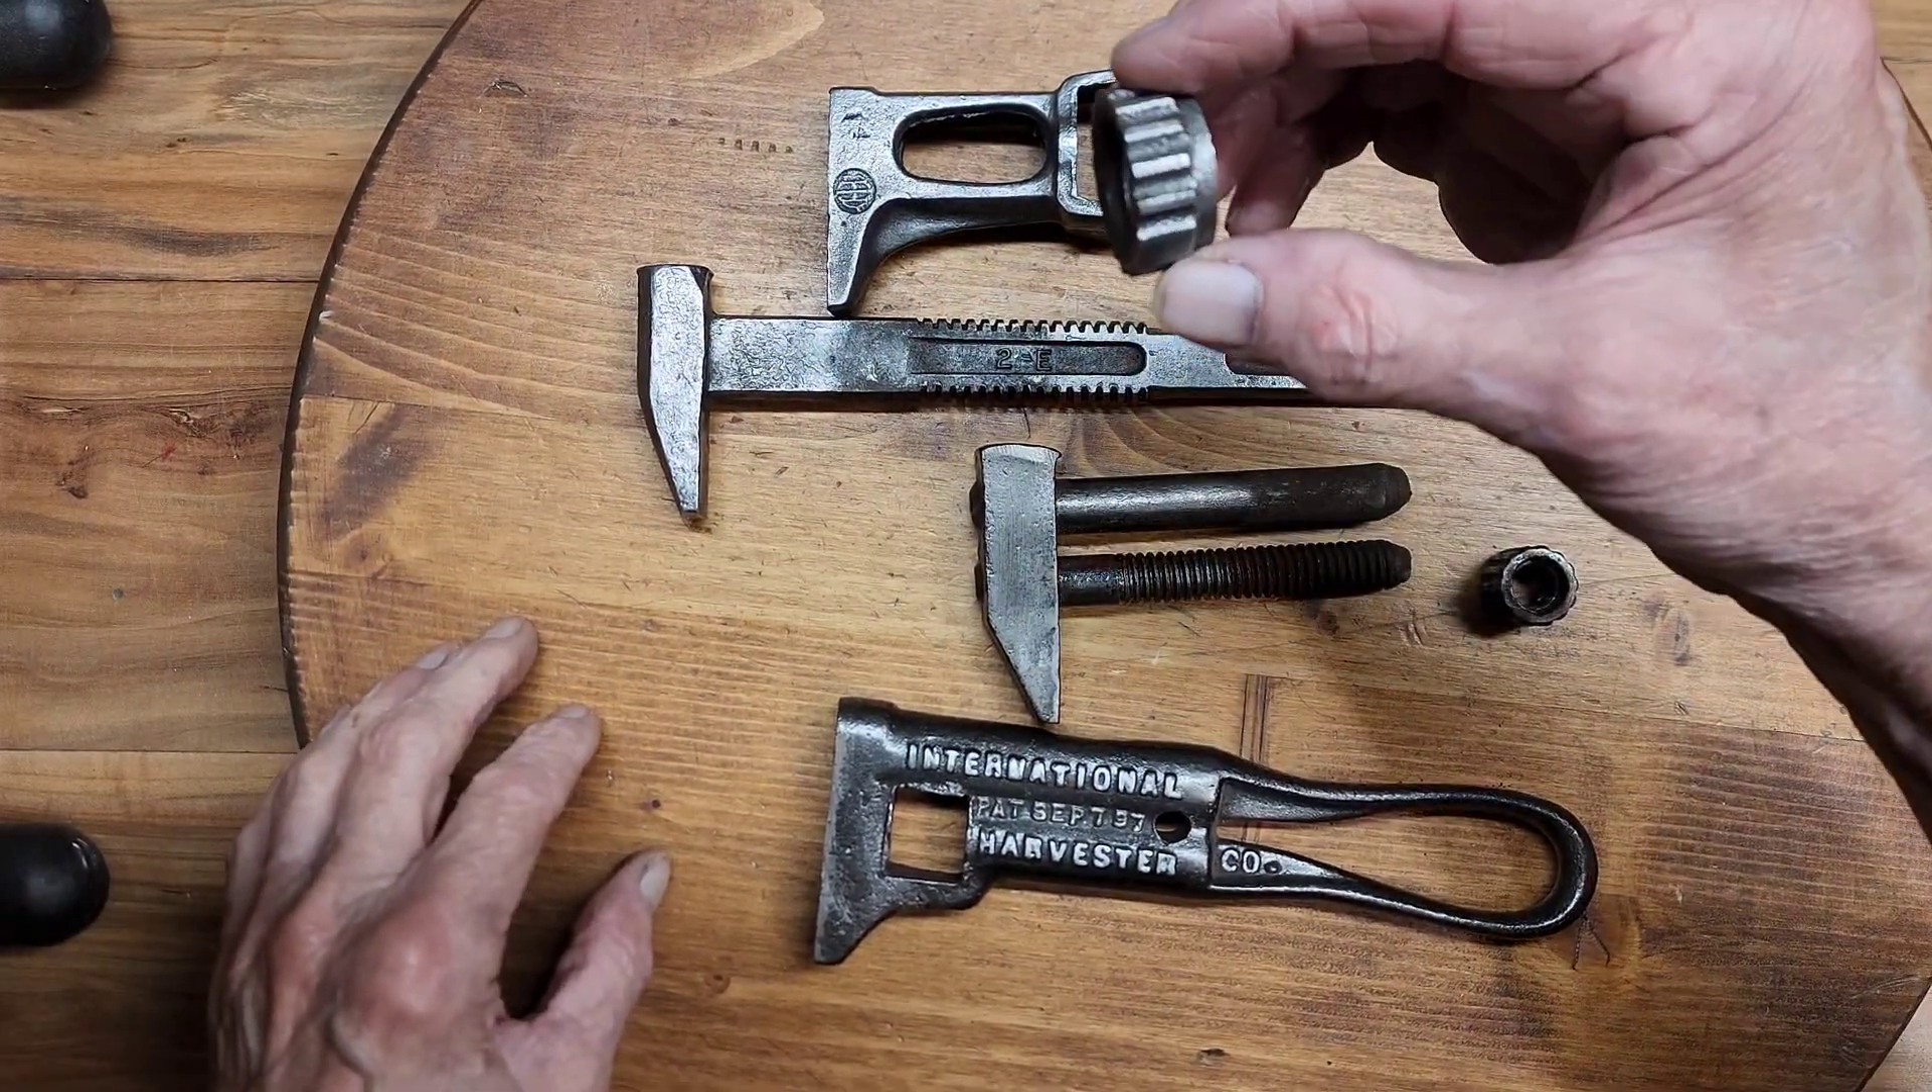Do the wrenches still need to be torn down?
No.